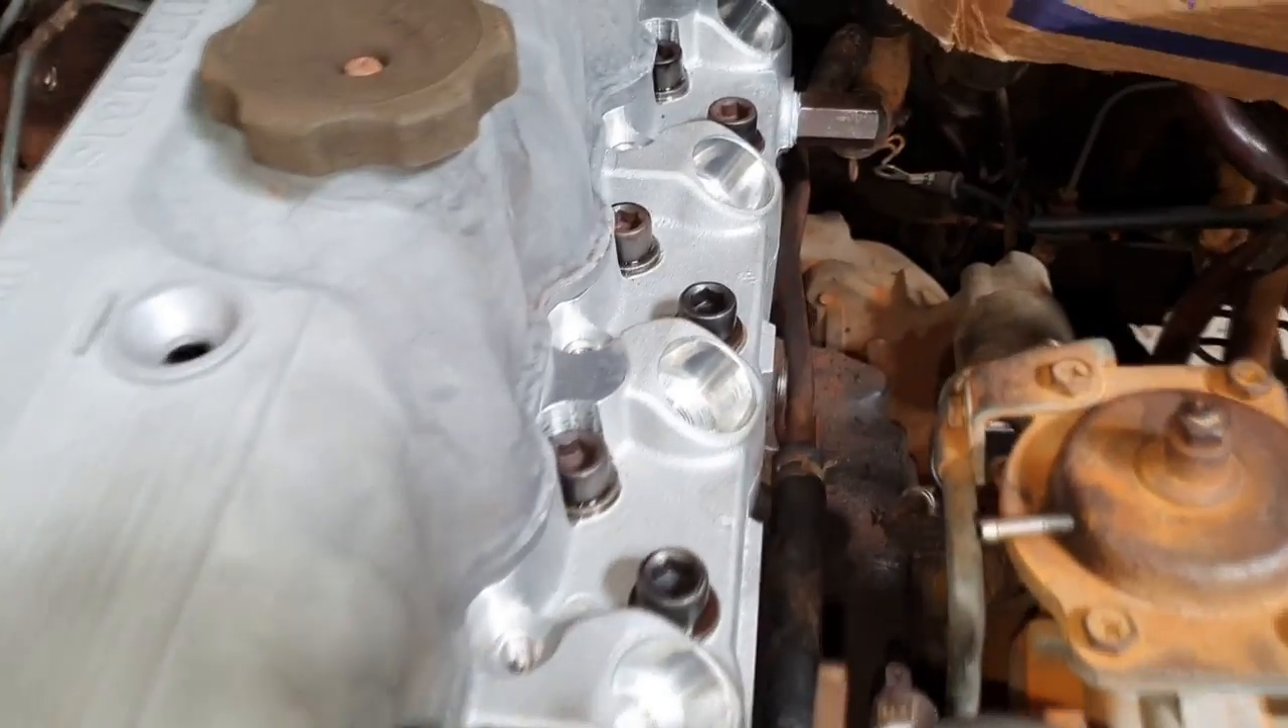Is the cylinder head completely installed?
Yes.